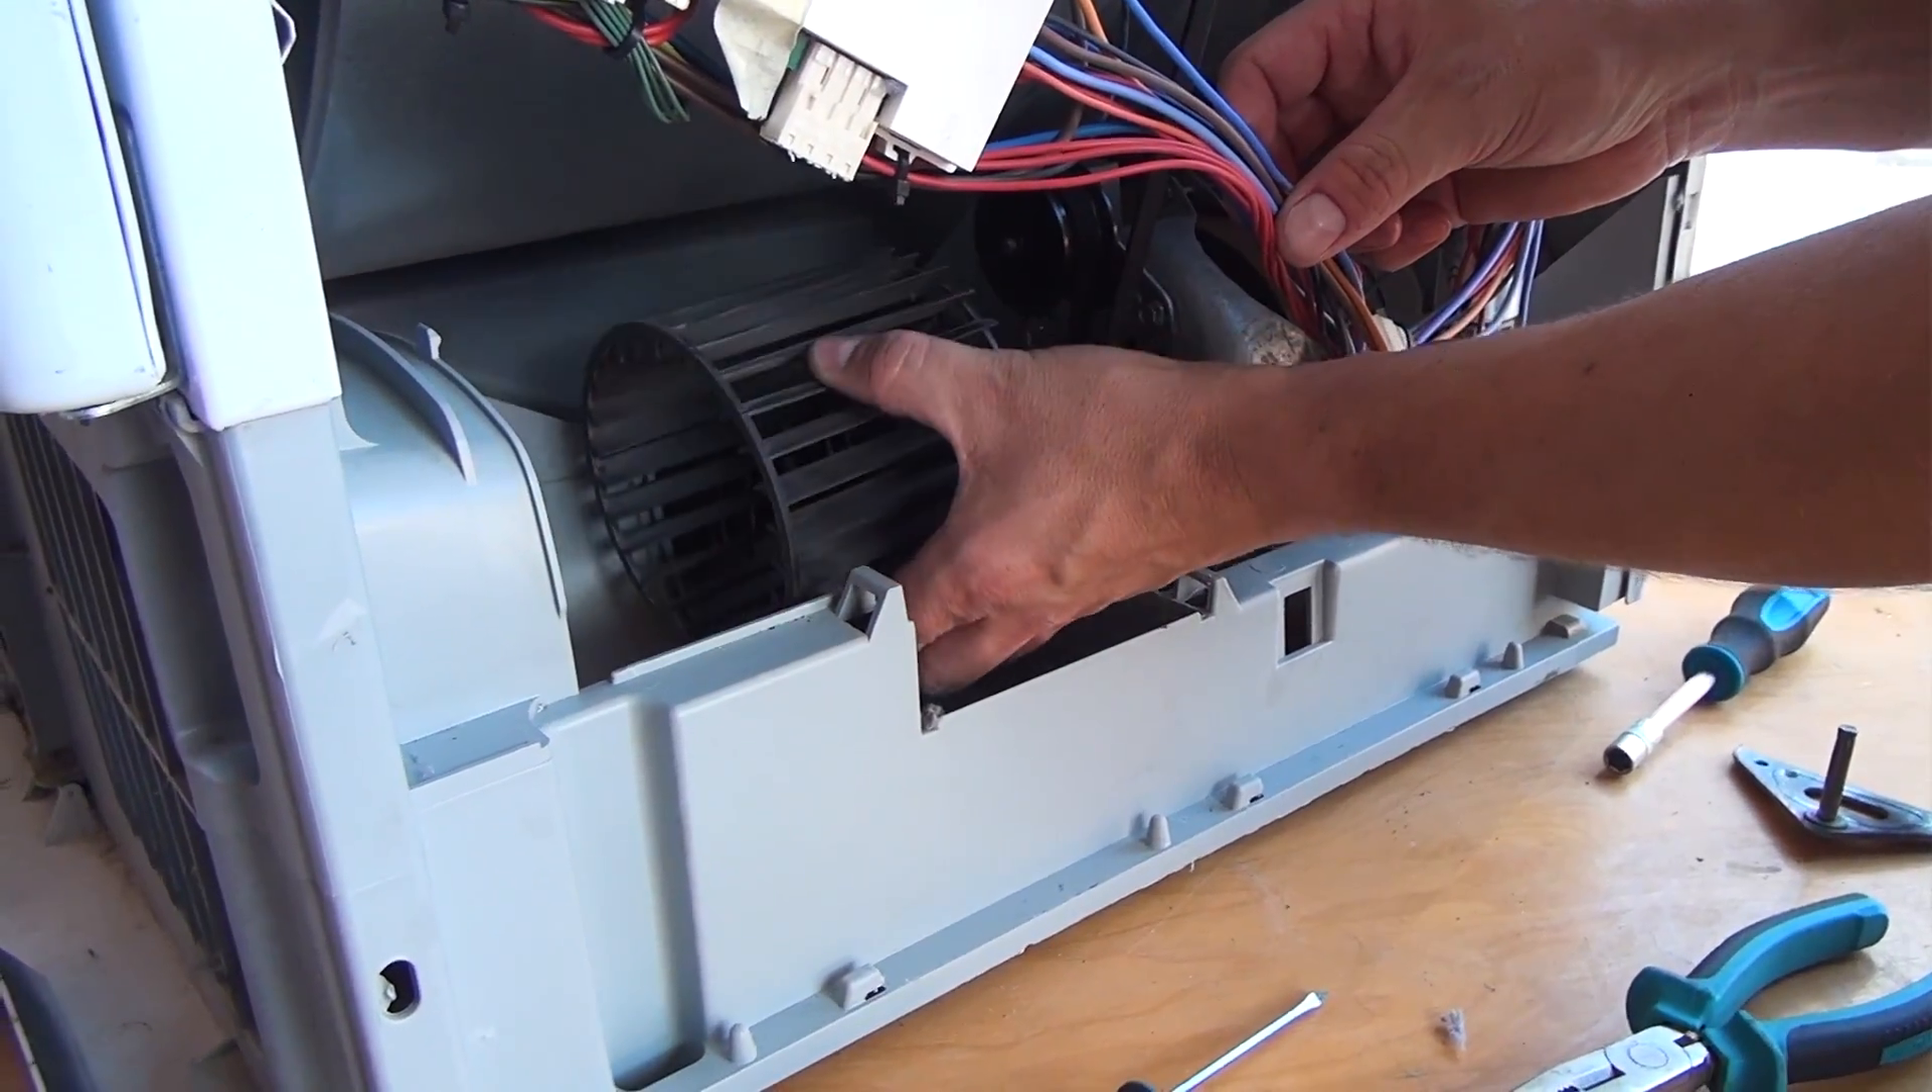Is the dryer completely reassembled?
No.